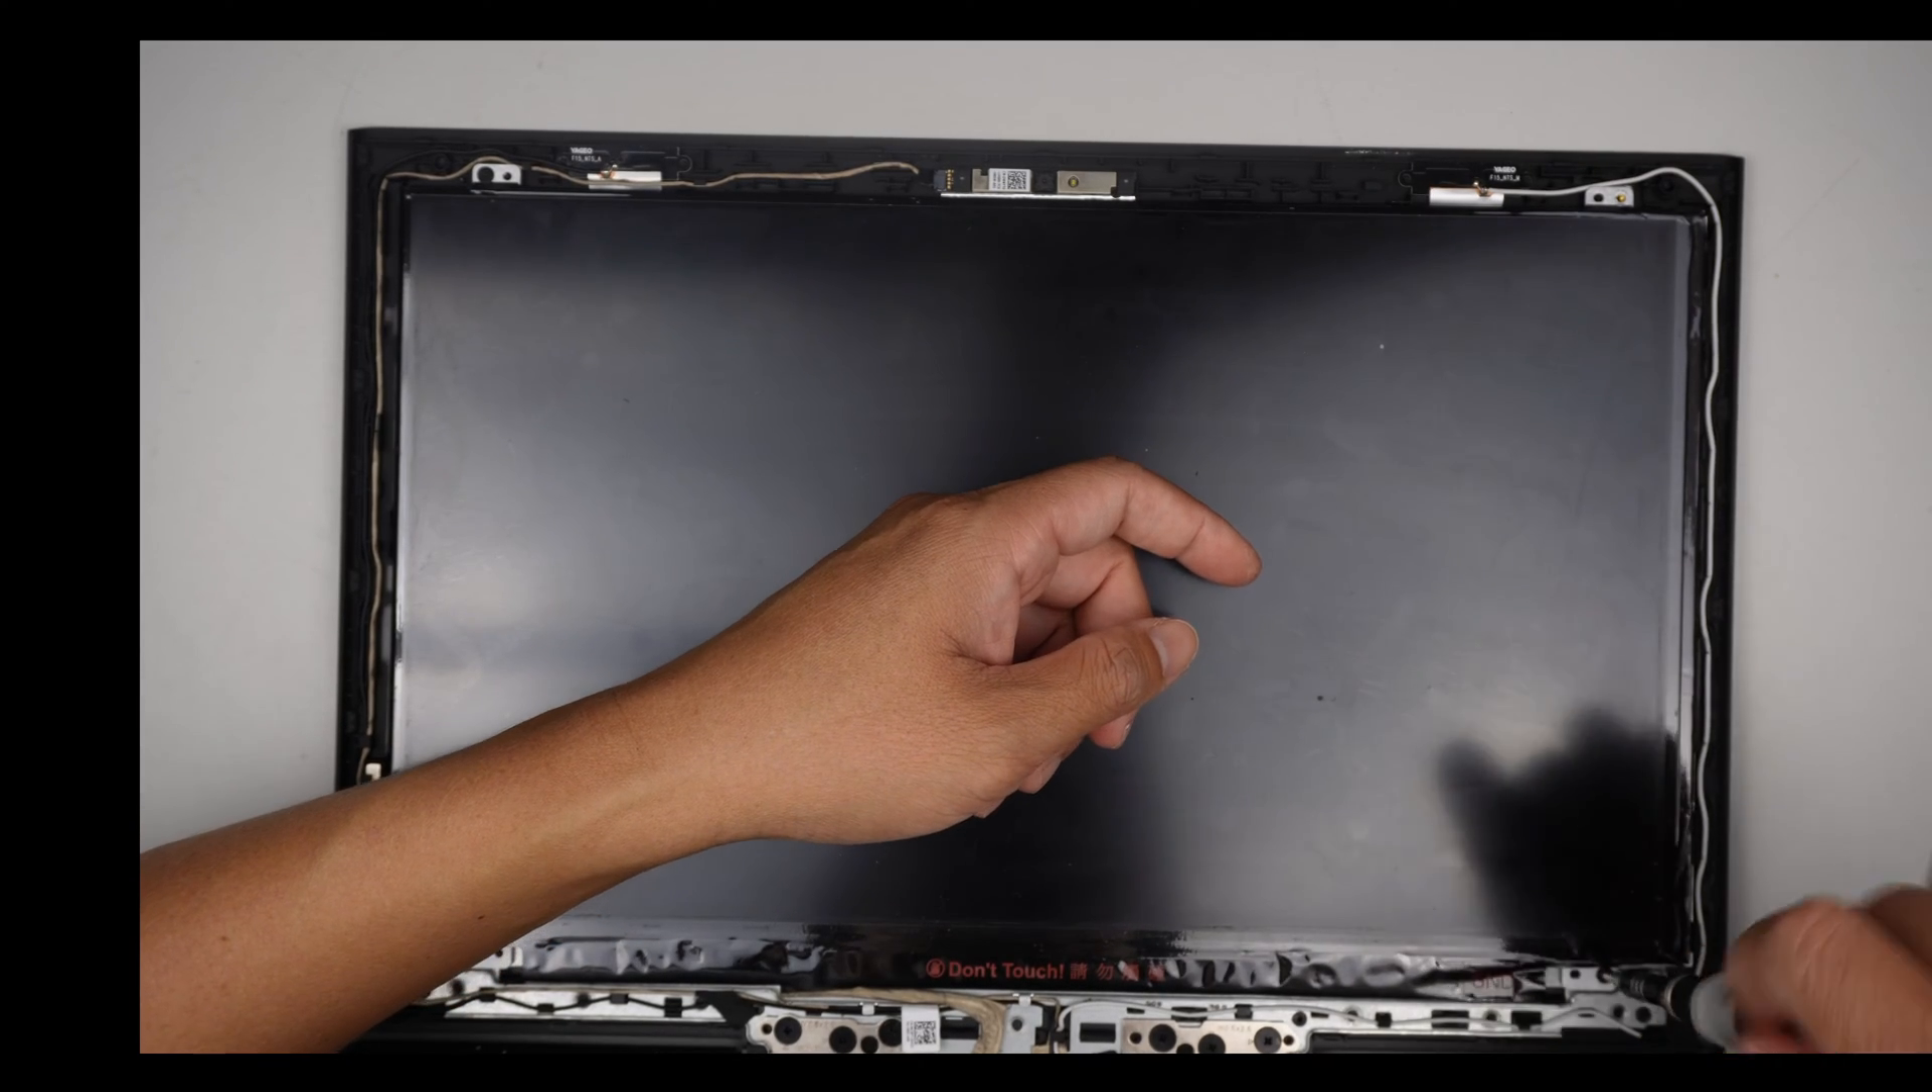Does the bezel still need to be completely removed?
No.